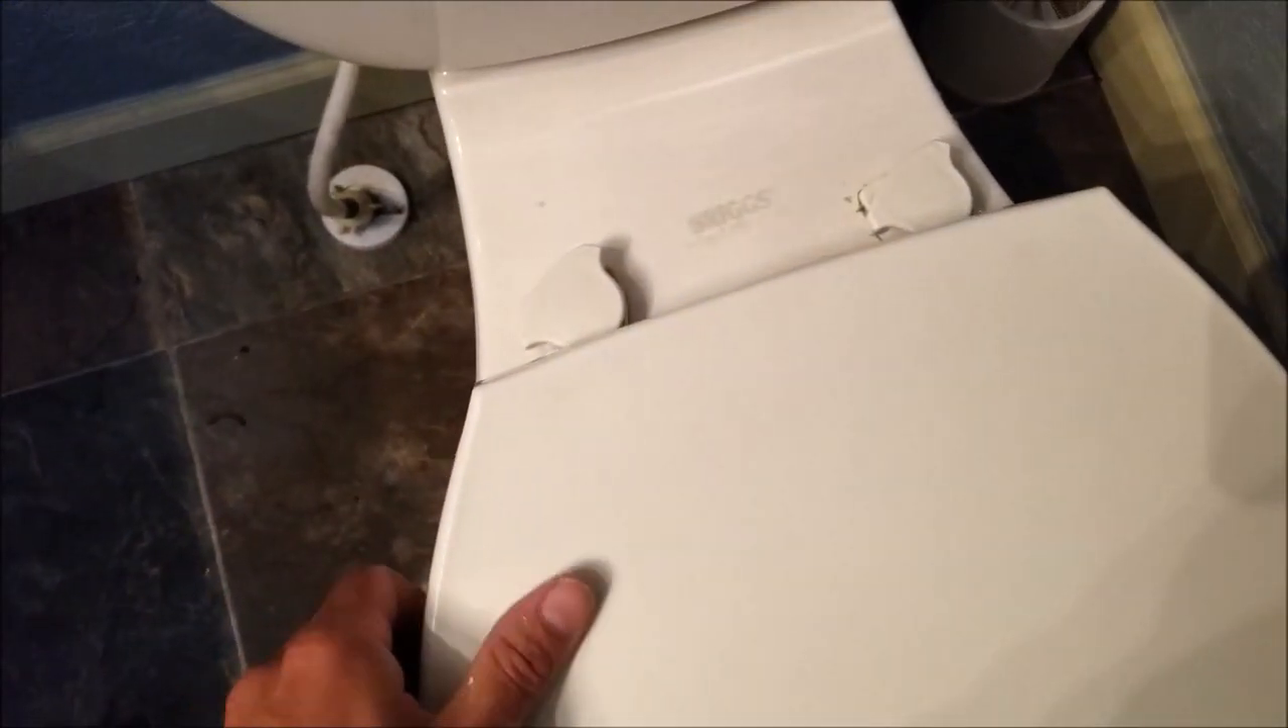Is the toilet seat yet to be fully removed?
Yes.